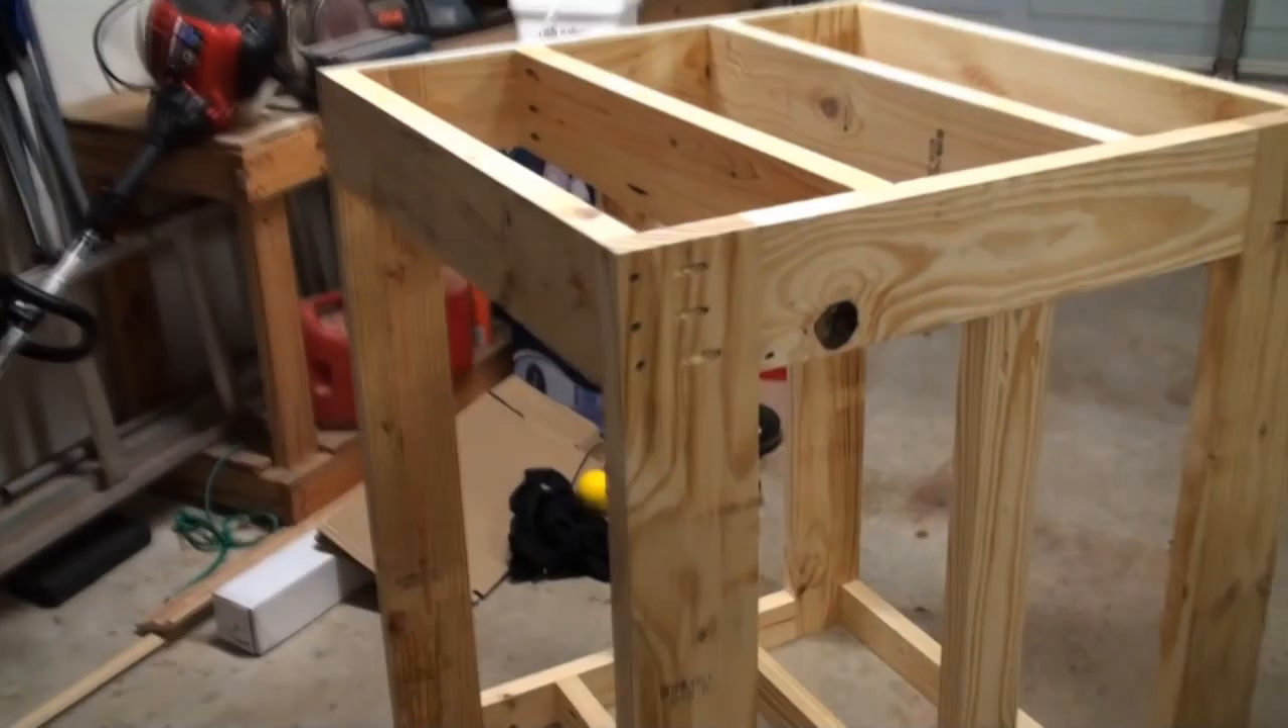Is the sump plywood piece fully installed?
No.